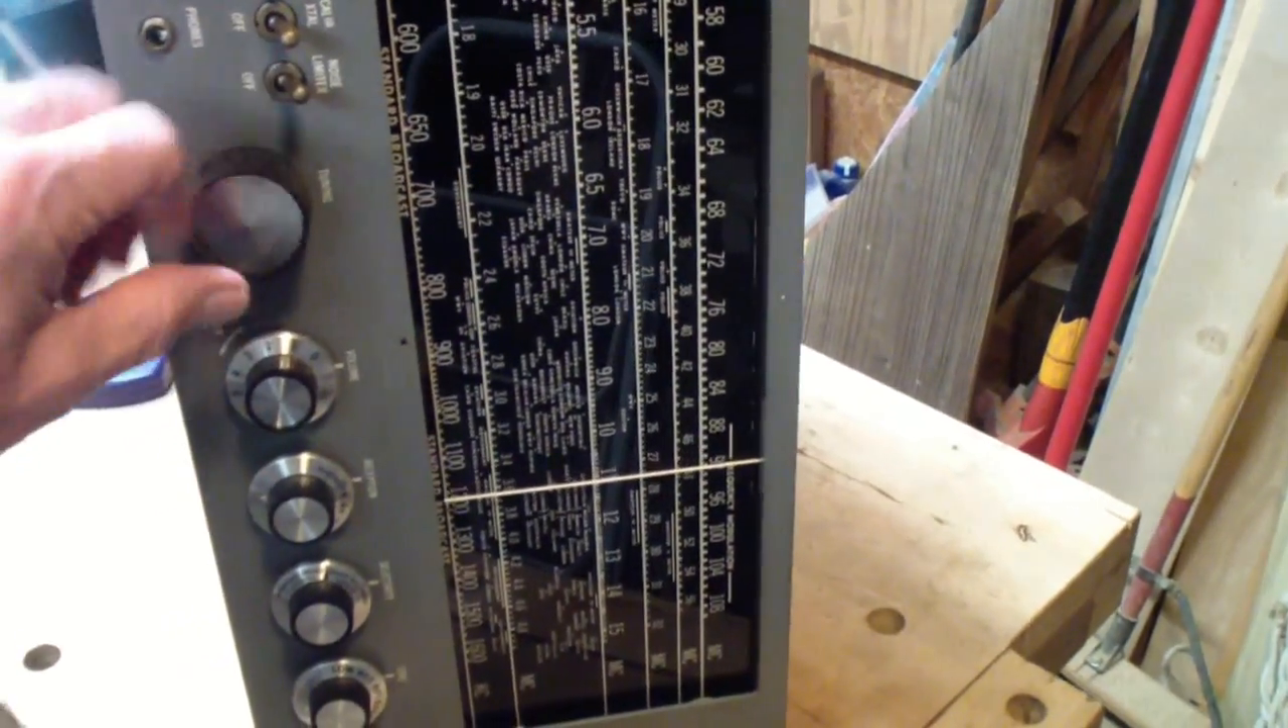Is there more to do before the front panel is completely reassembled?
No.